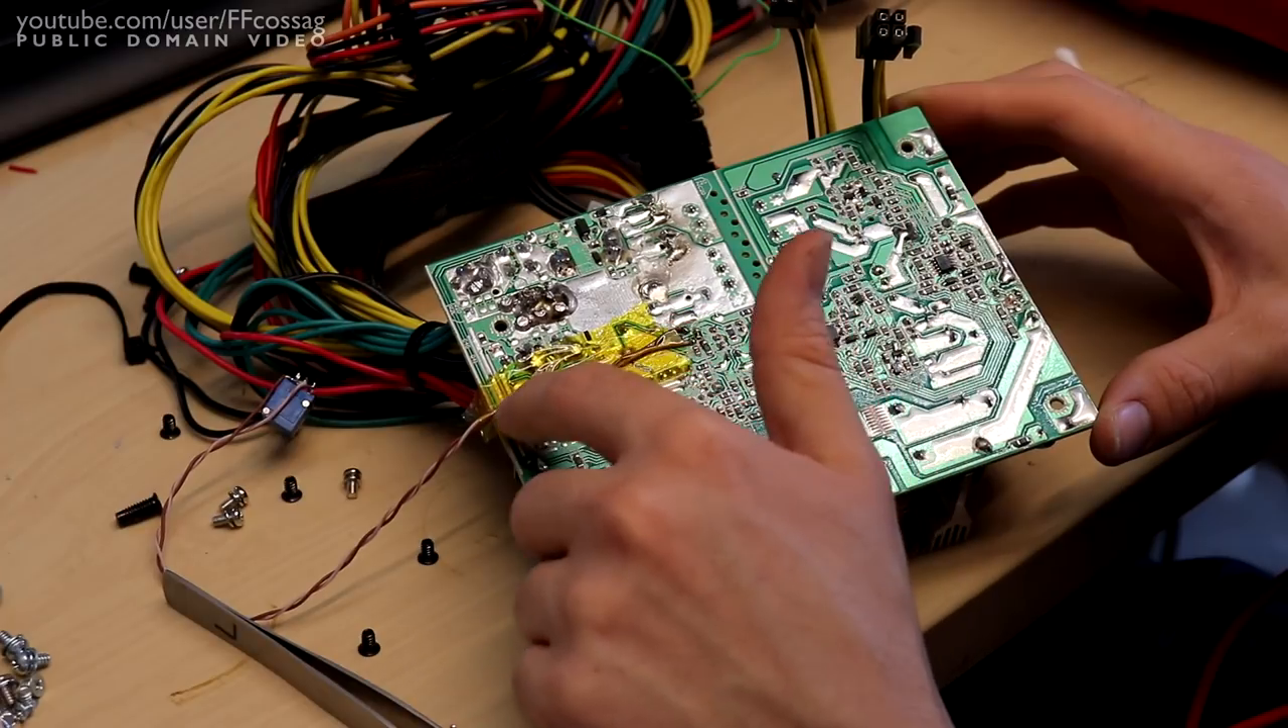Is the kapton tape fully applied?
Yes.